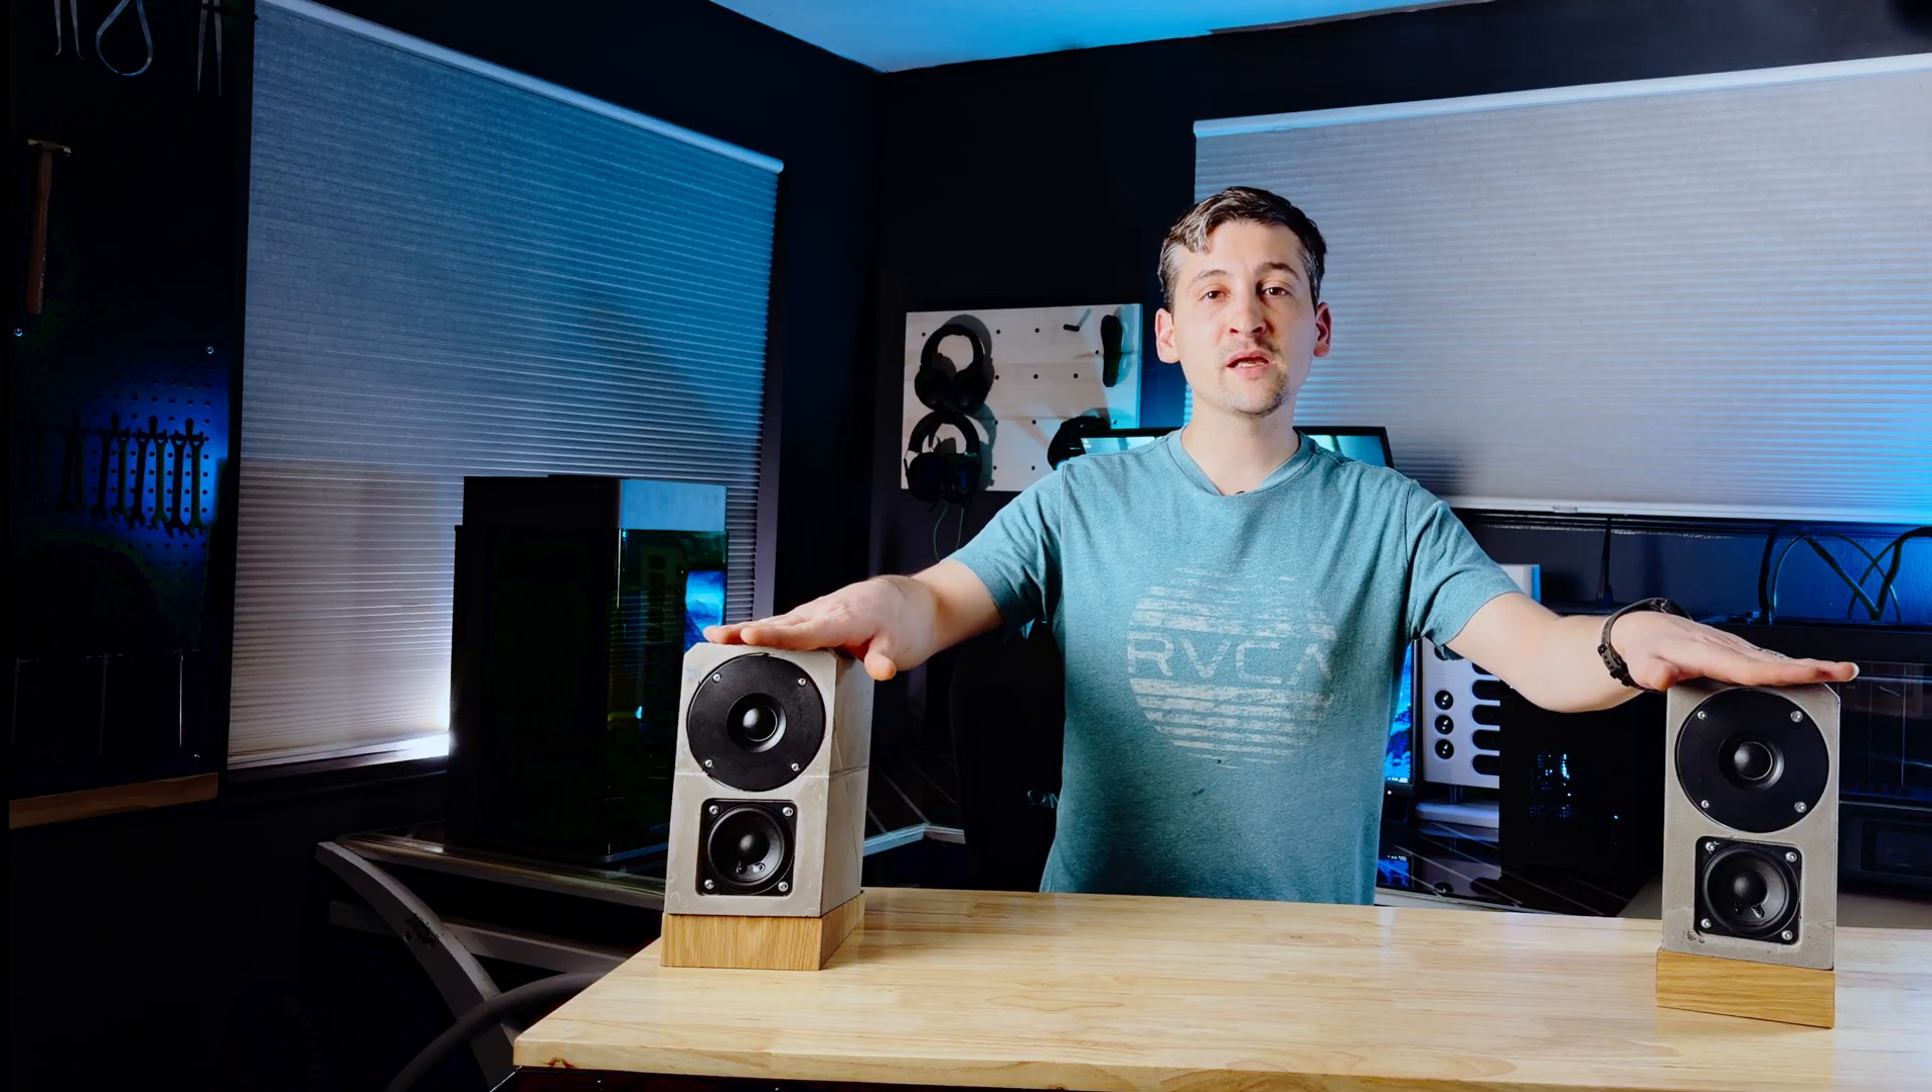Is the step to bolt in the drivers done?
Yes.